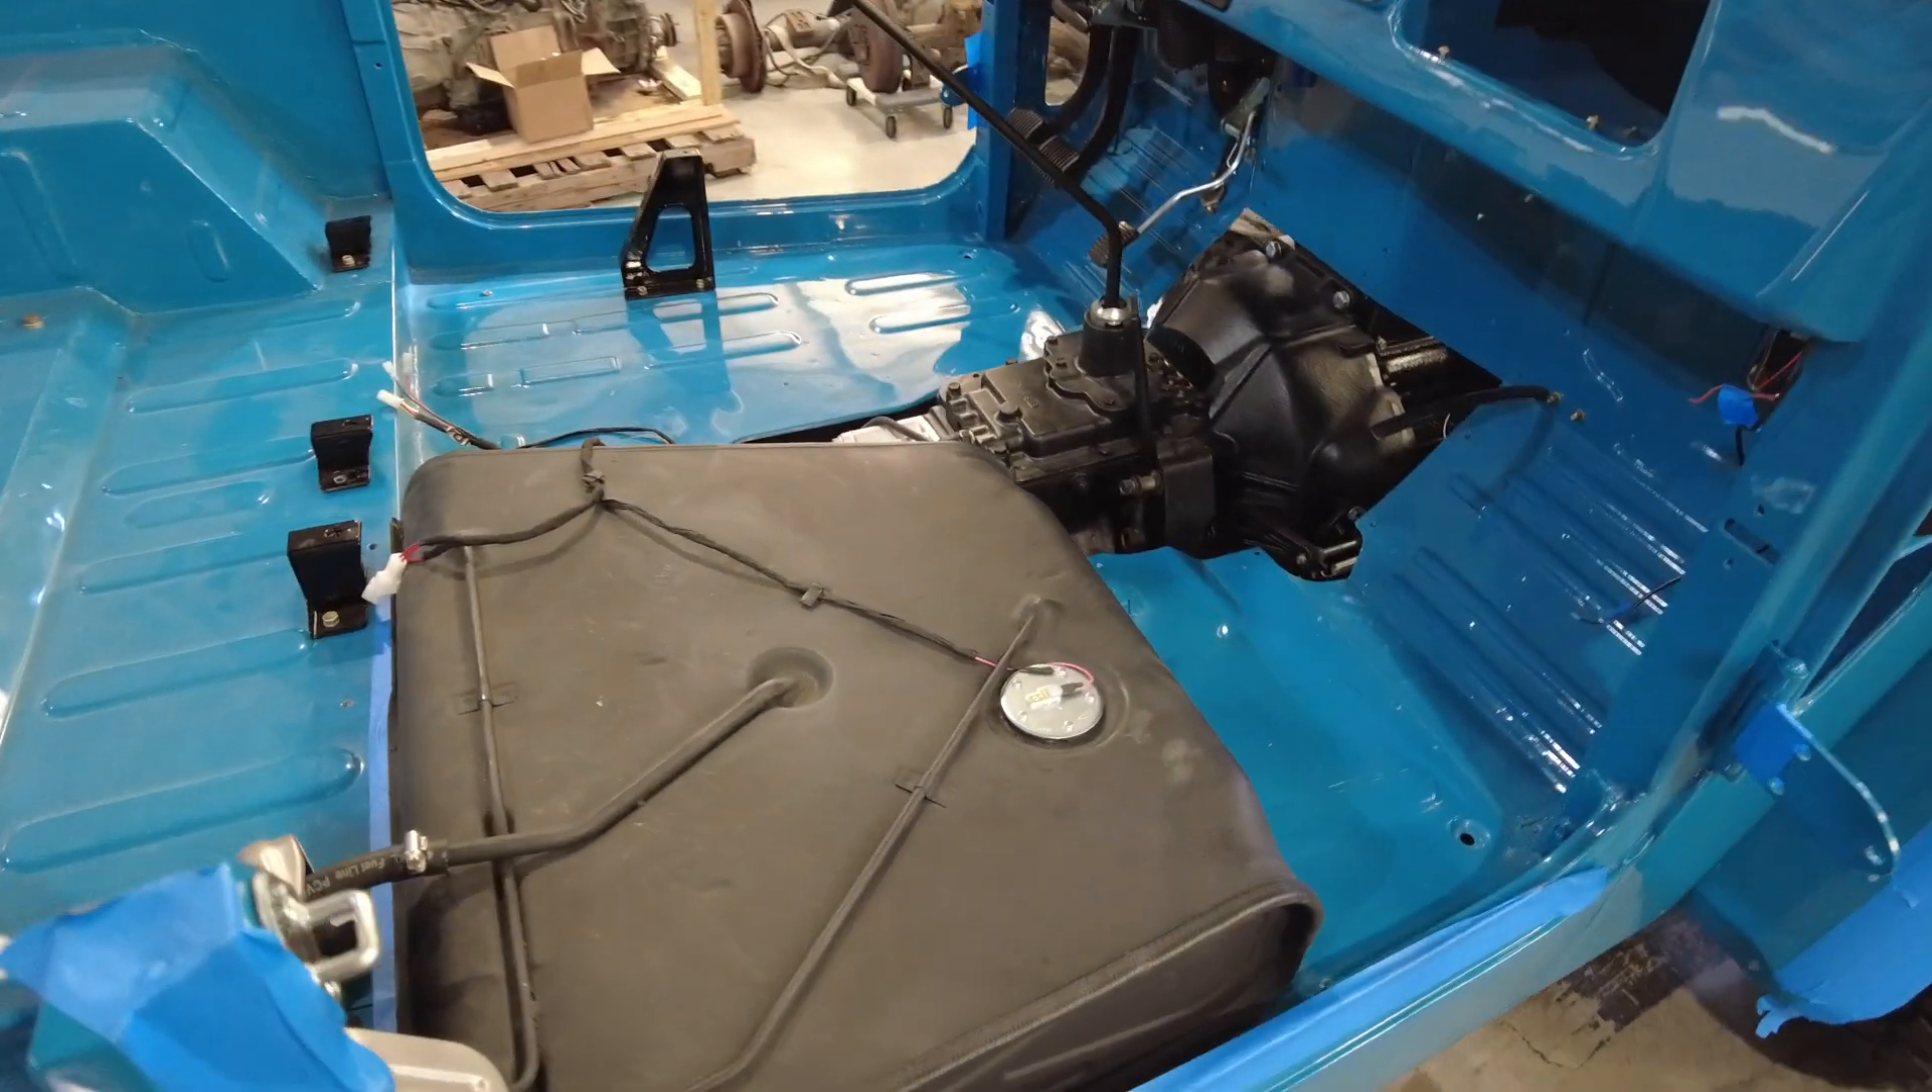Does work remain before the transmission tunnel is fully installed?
Yes.